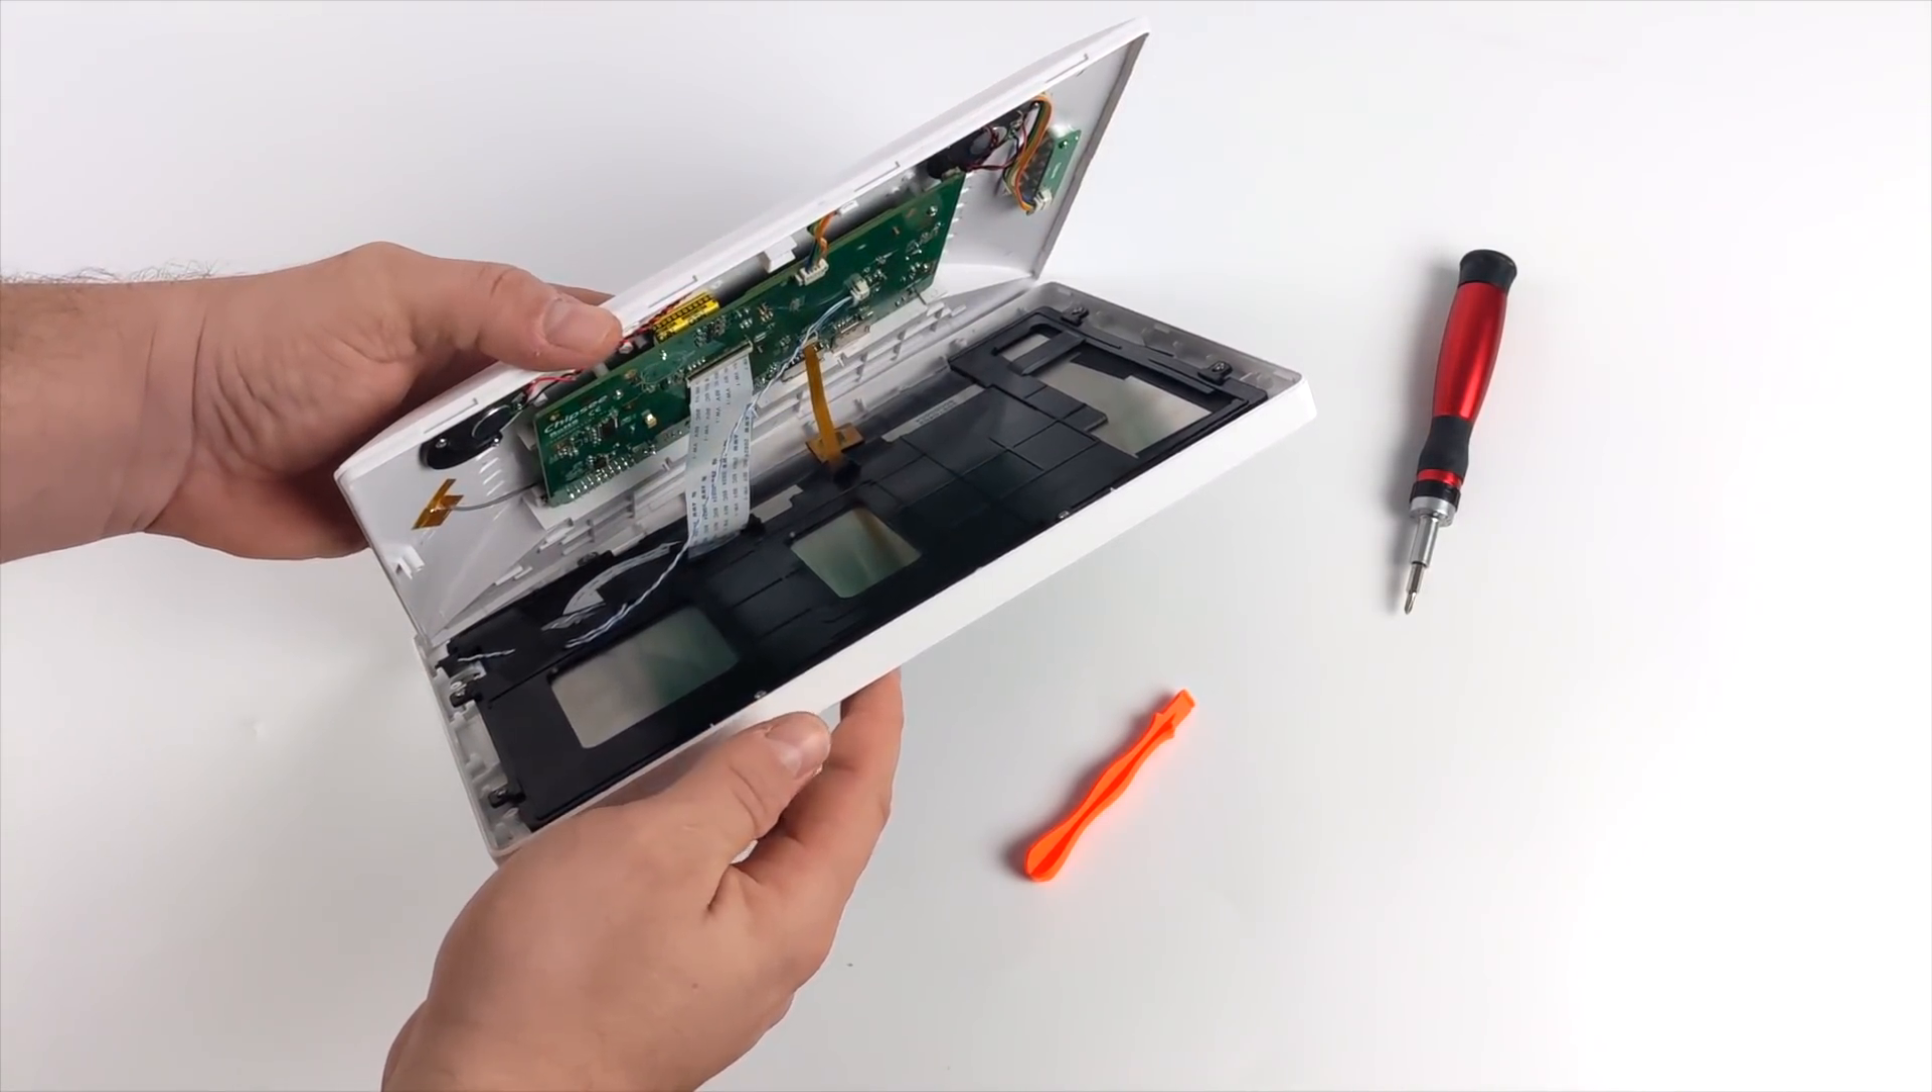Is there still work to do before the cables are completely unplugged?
Yes.